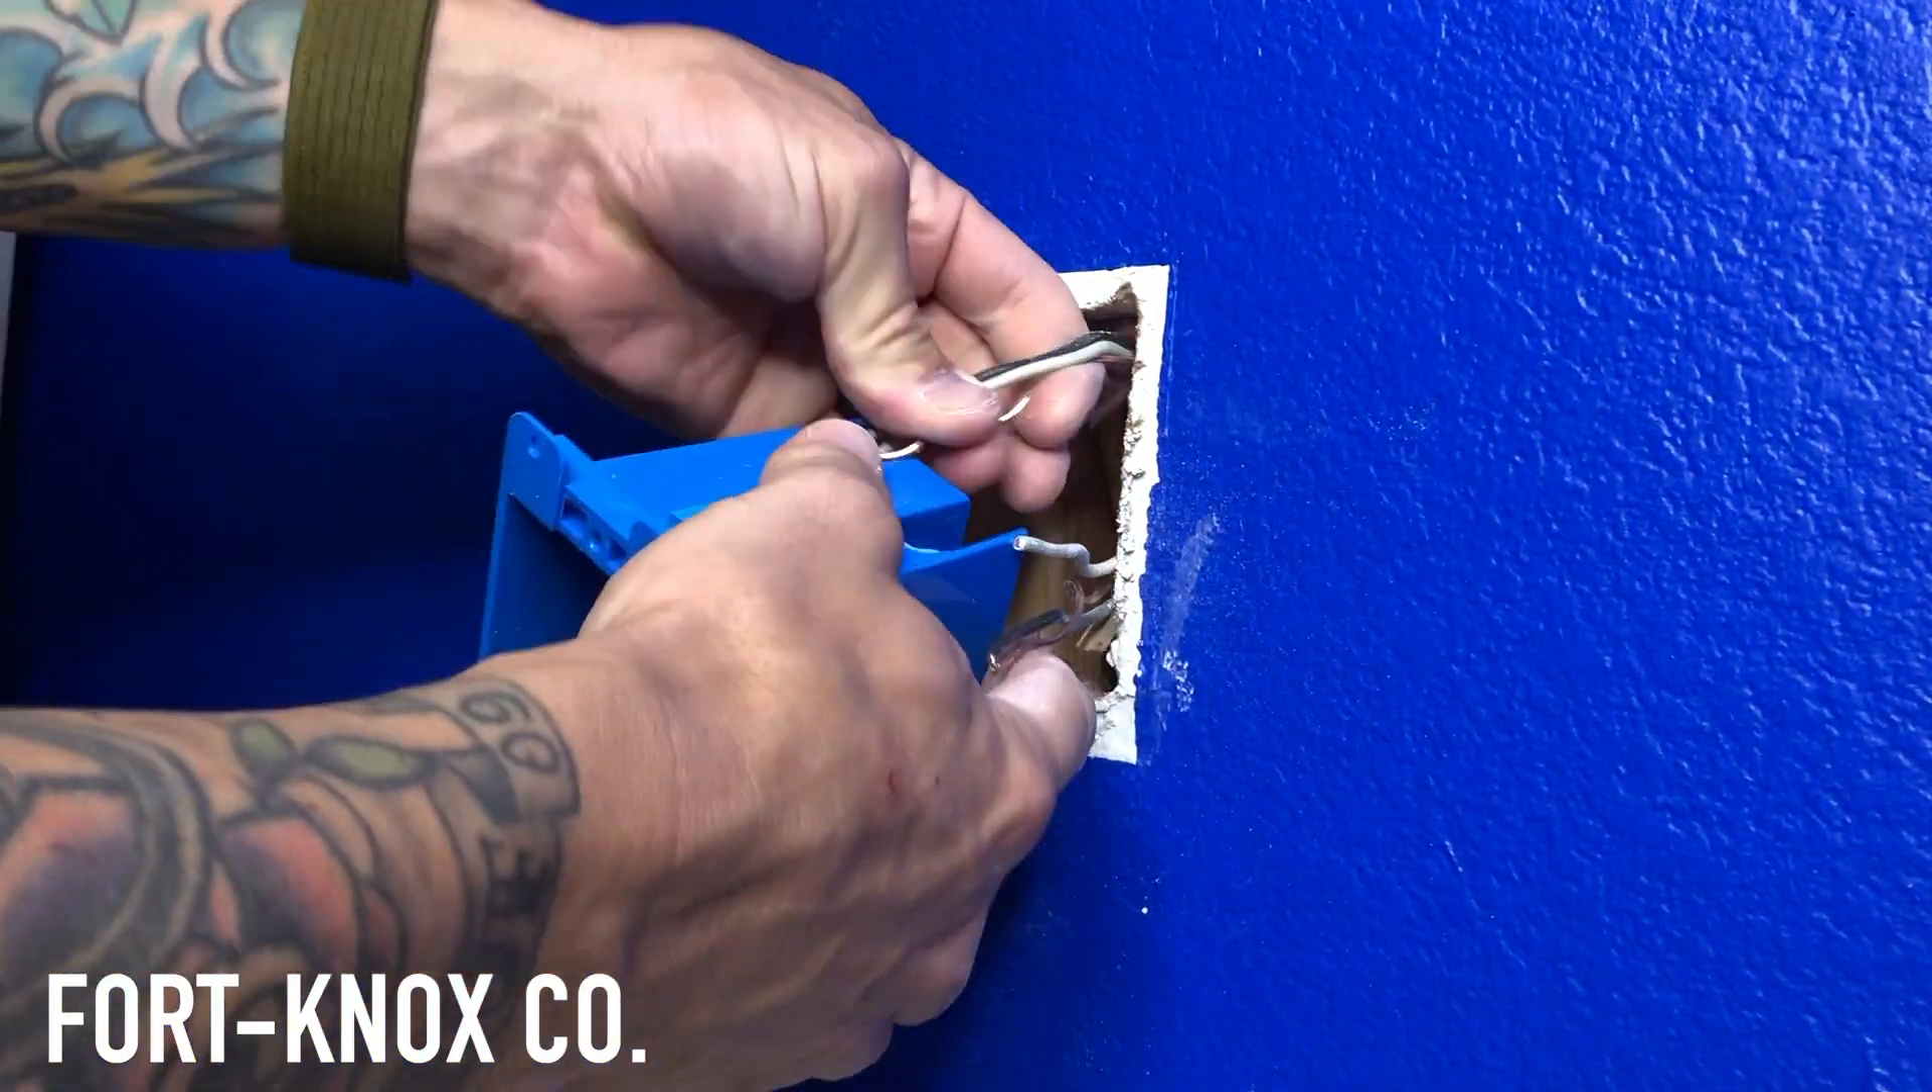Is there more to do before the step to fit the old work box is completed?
Yes.